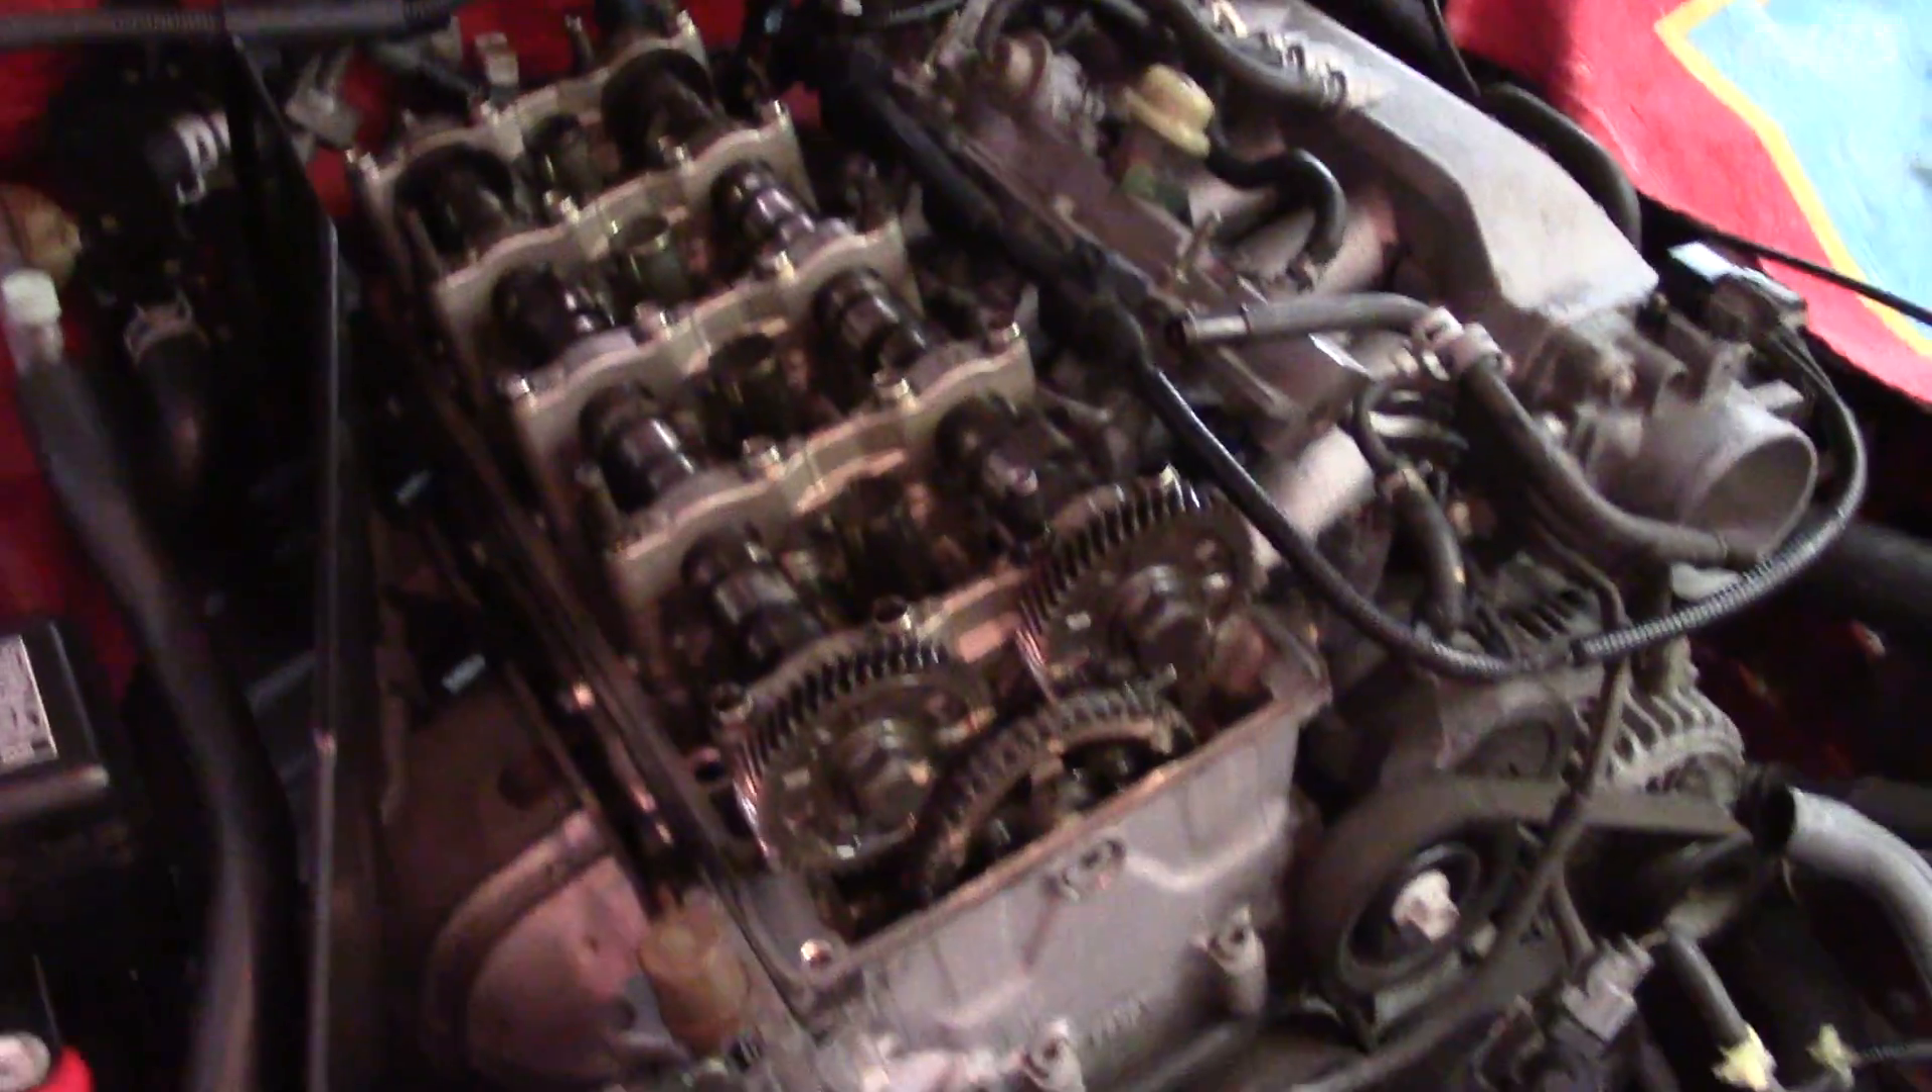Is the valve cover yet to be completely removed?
No.